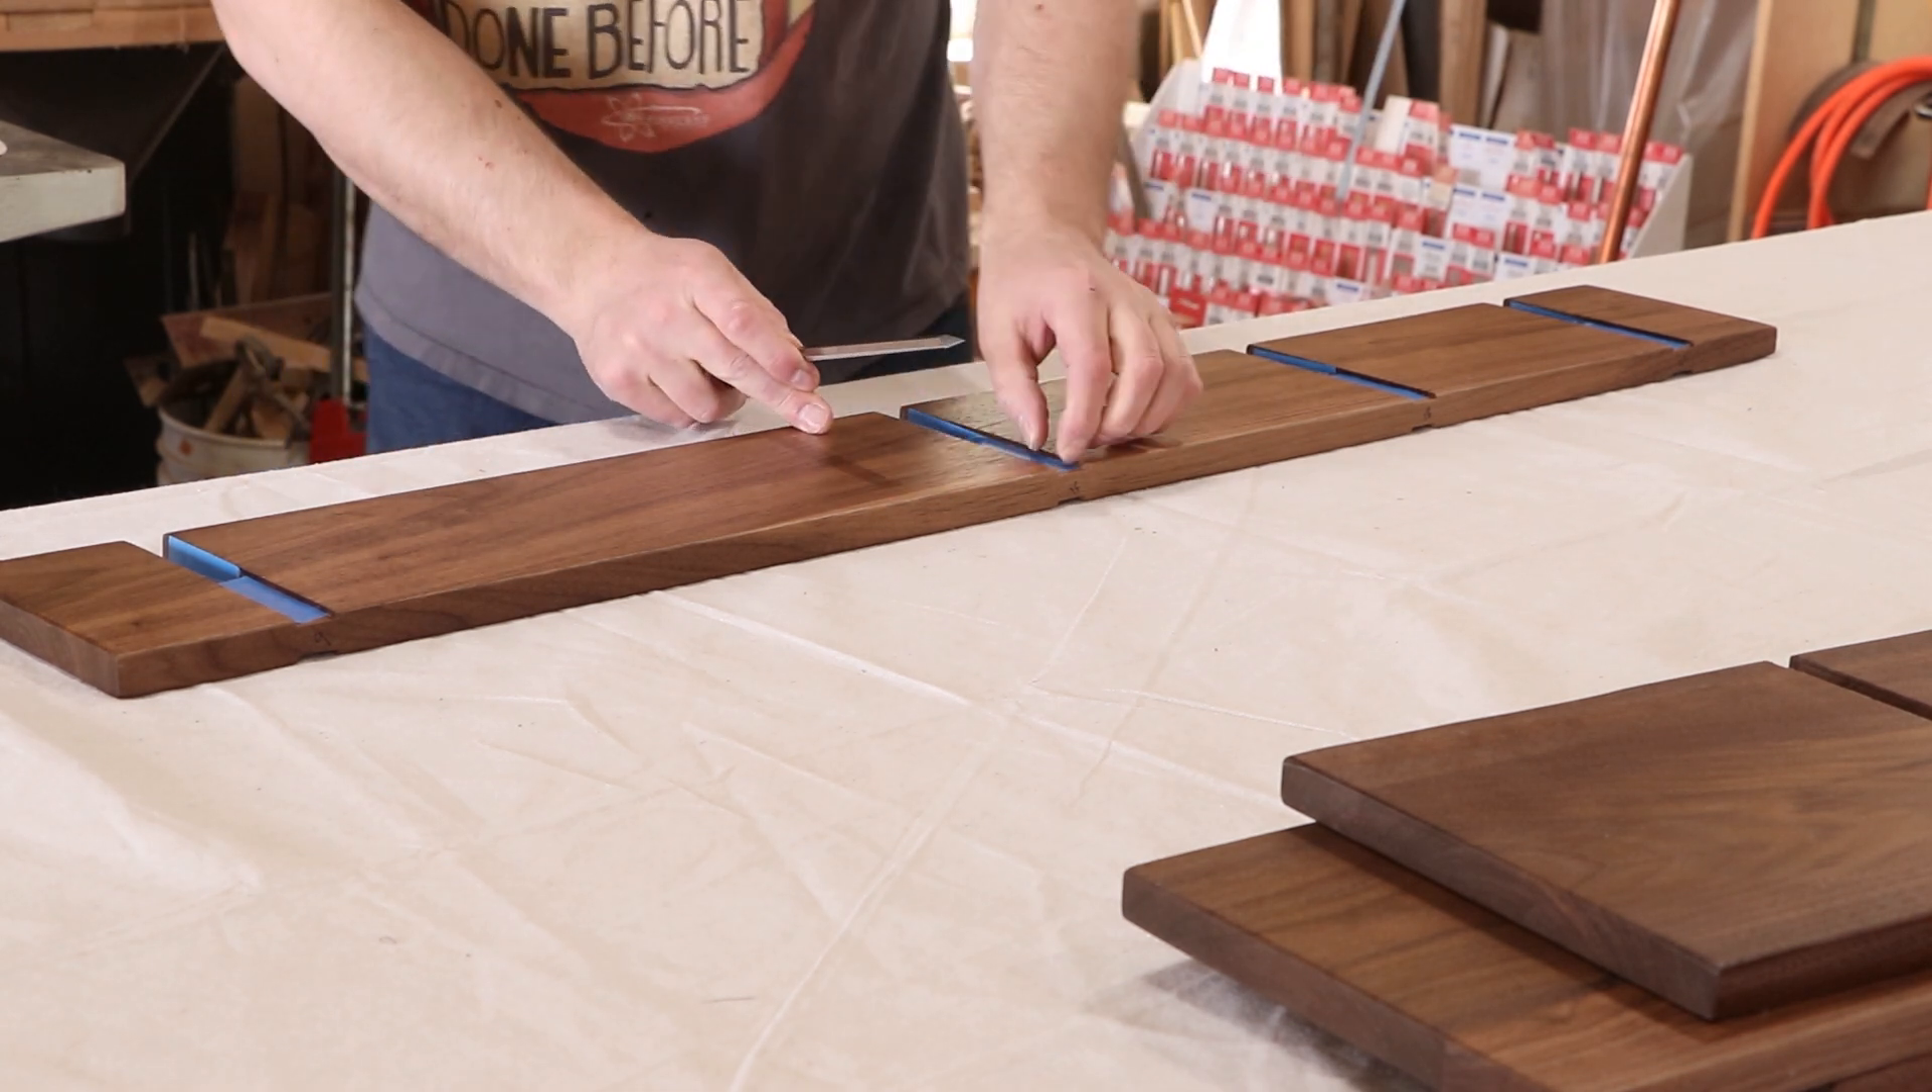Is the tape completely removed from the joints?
No.